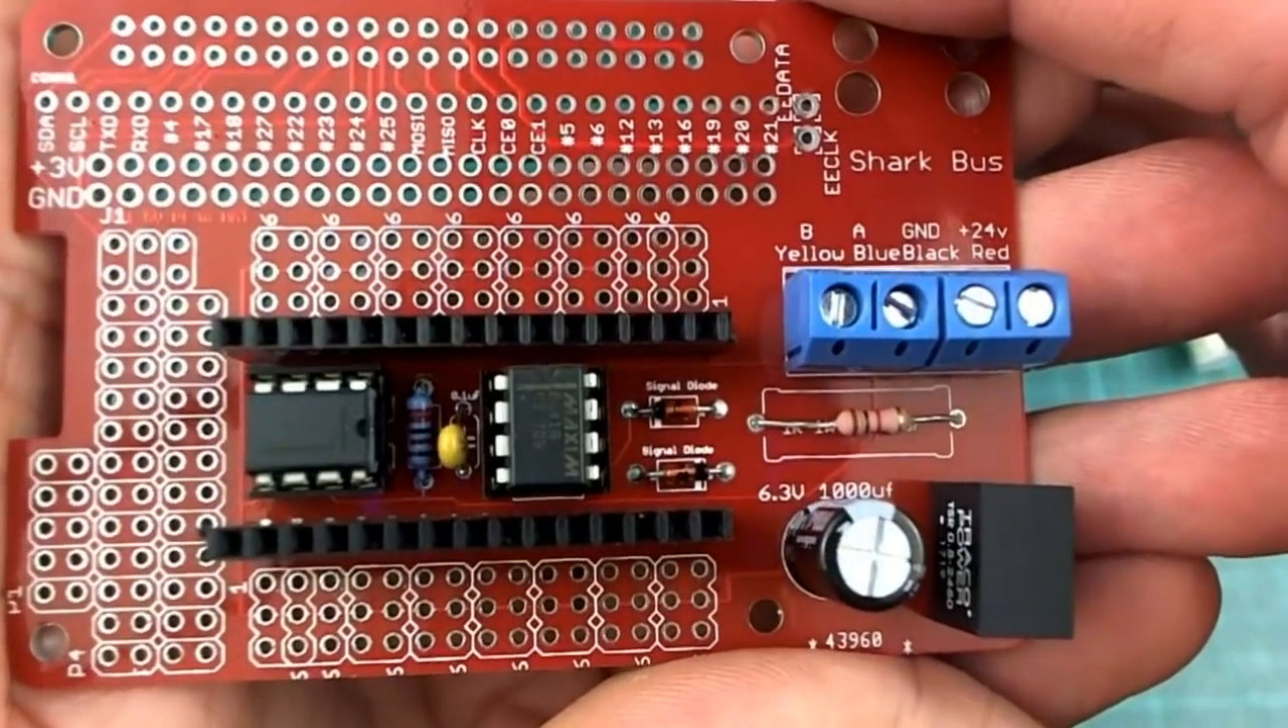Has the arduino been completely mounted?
No.